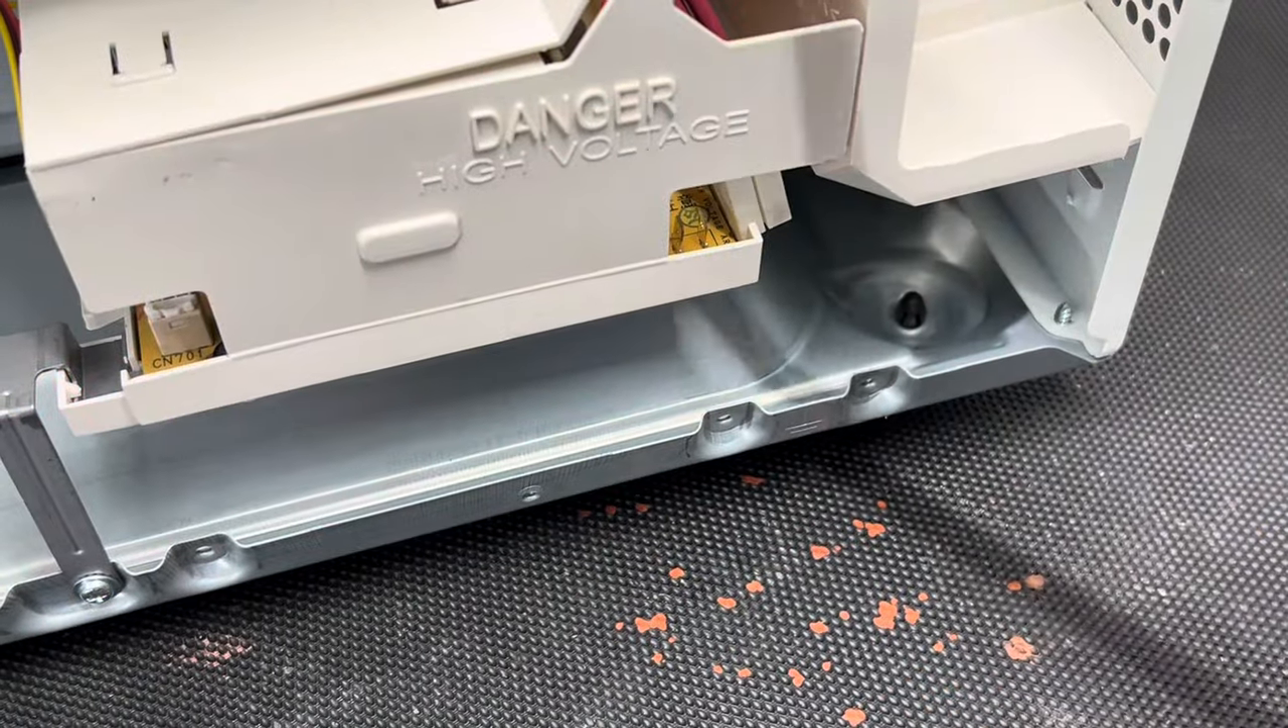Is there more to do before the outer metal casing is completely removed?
No.